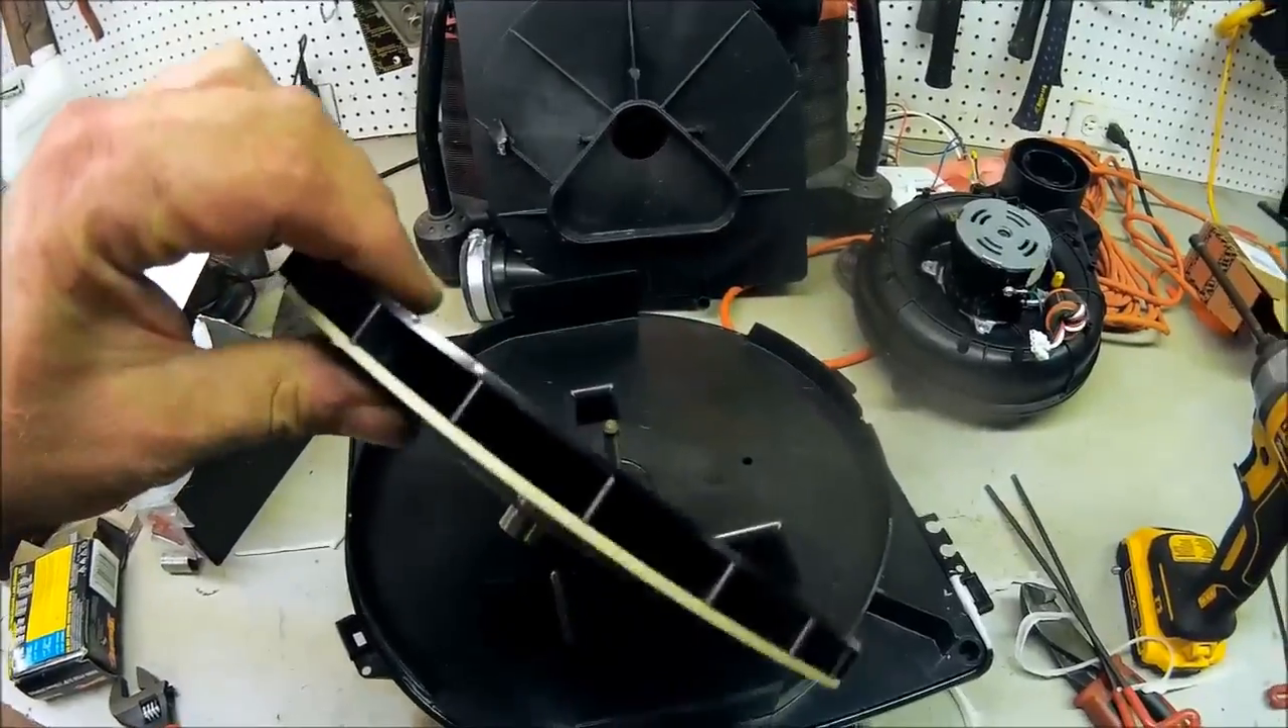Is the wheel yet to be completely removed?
No.